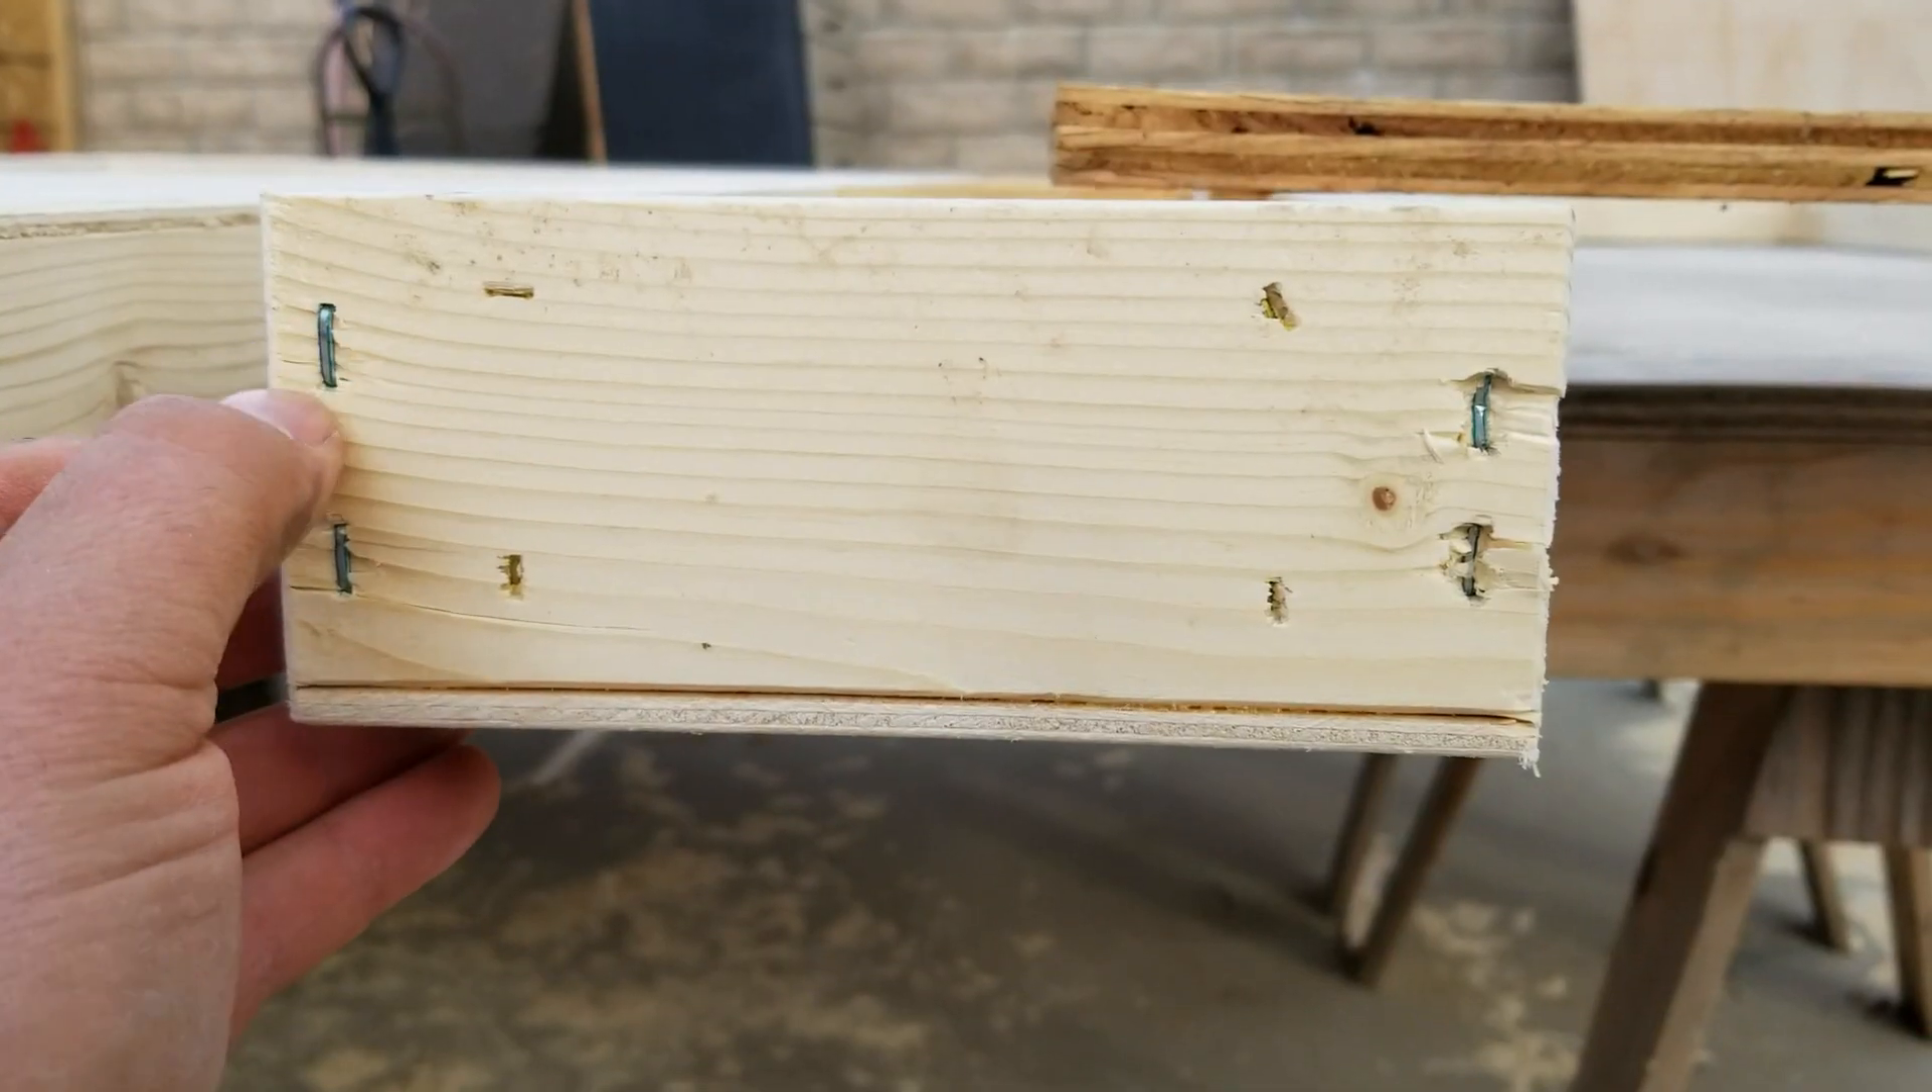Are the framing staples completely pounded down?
Yes.